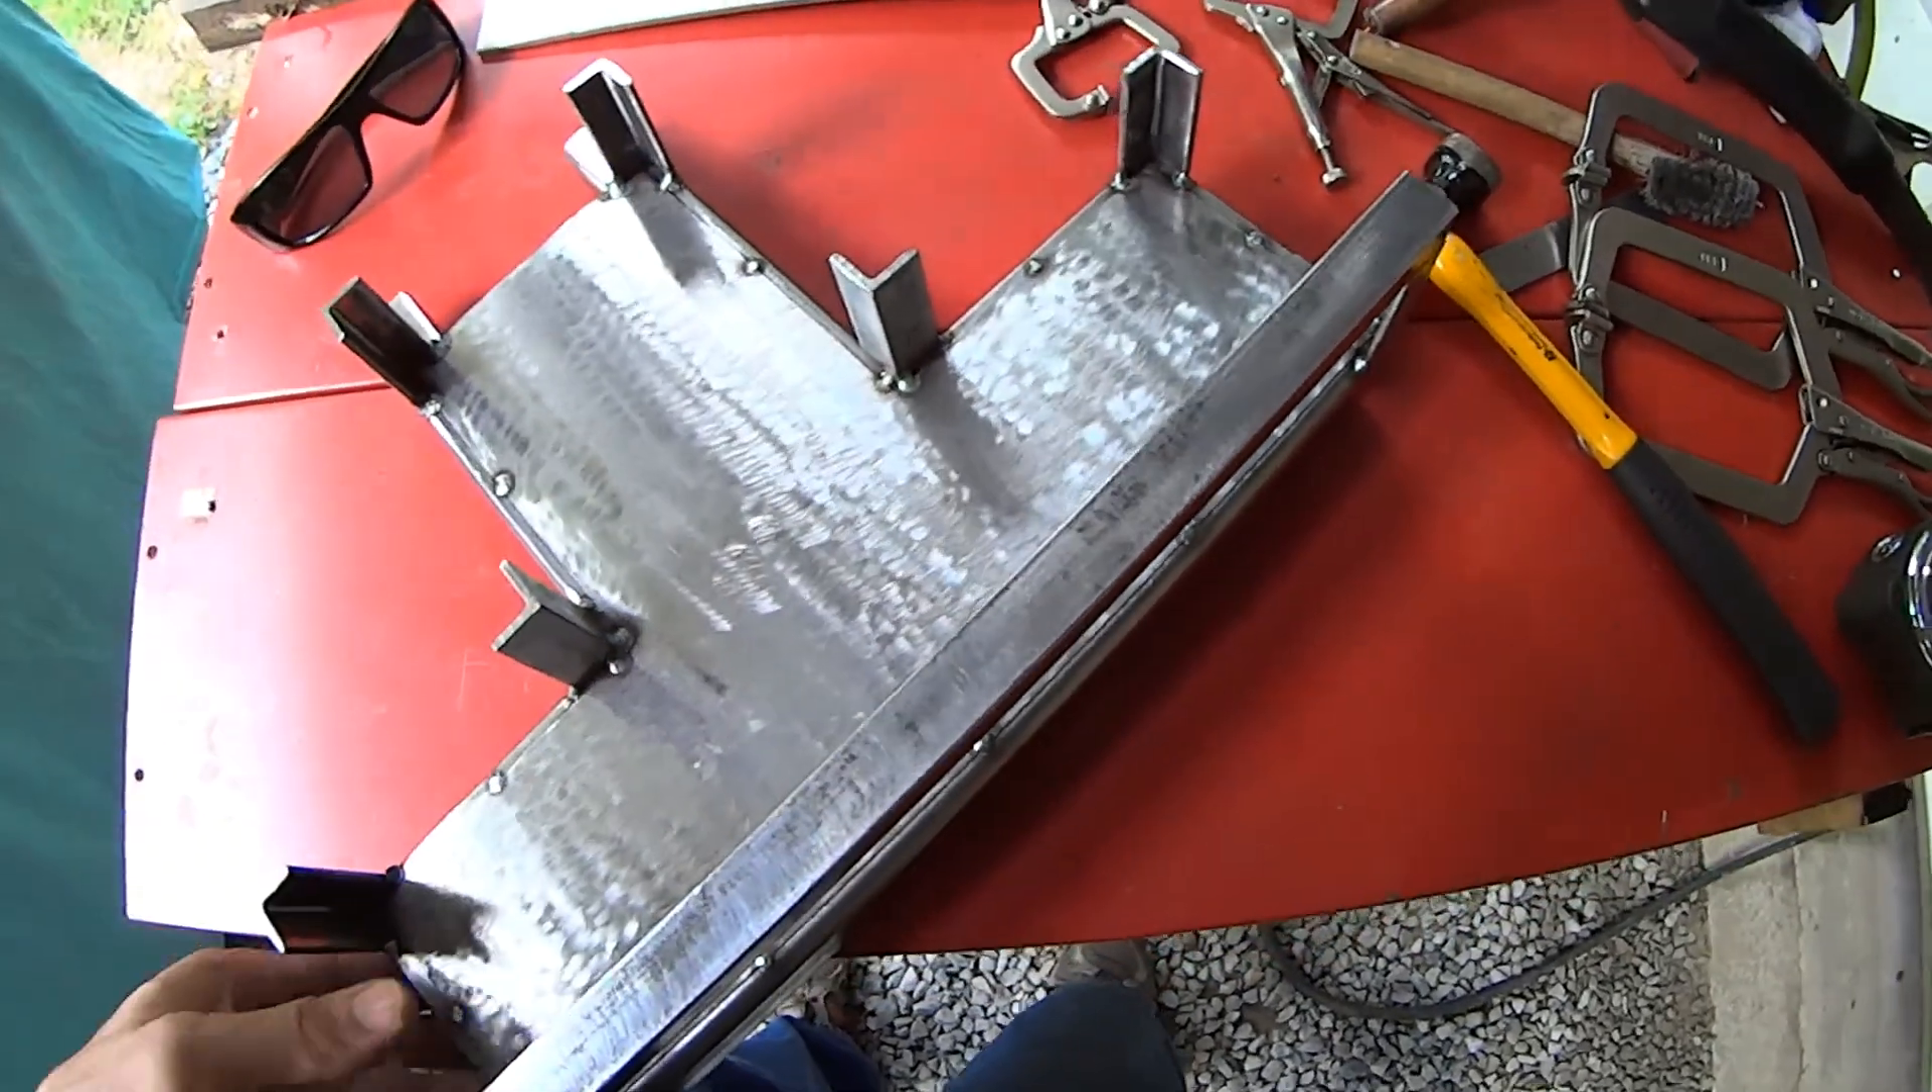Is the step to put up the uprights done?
Yes.